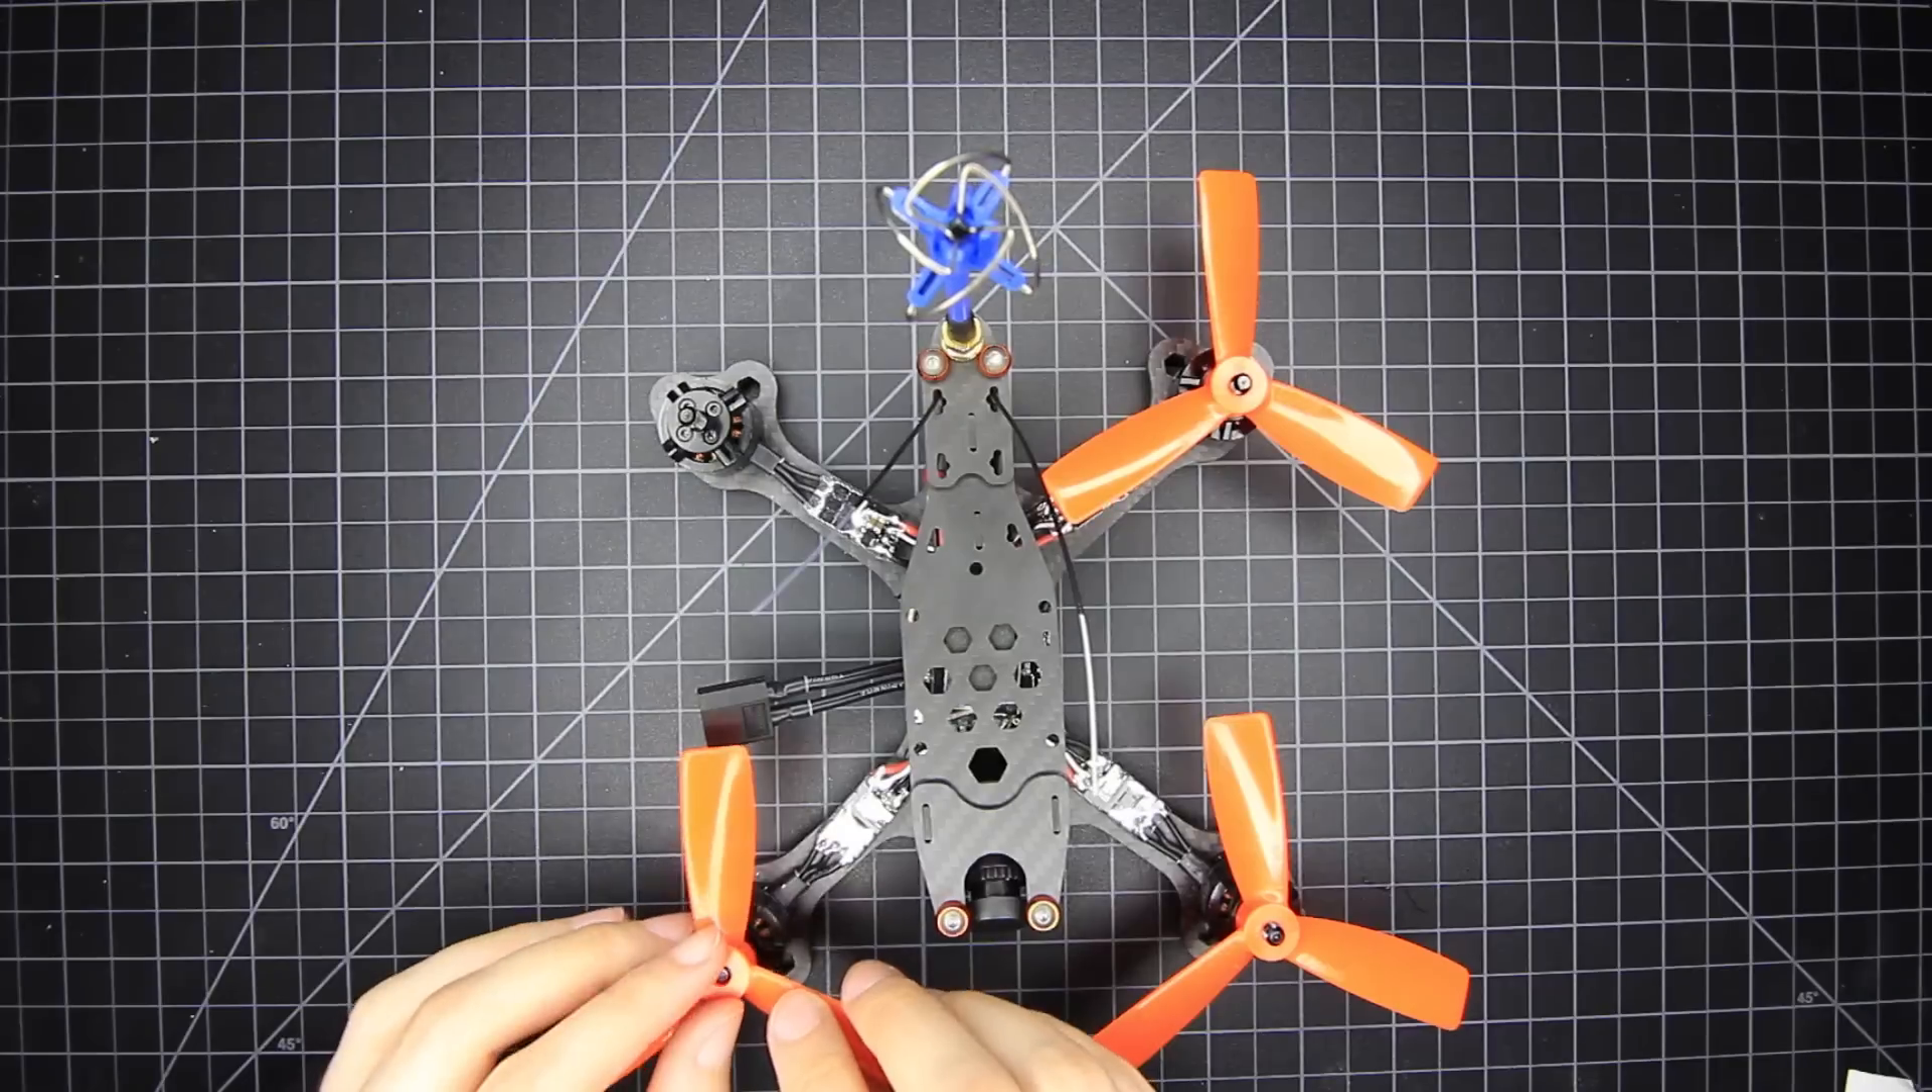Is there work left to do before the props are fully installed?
Yes.